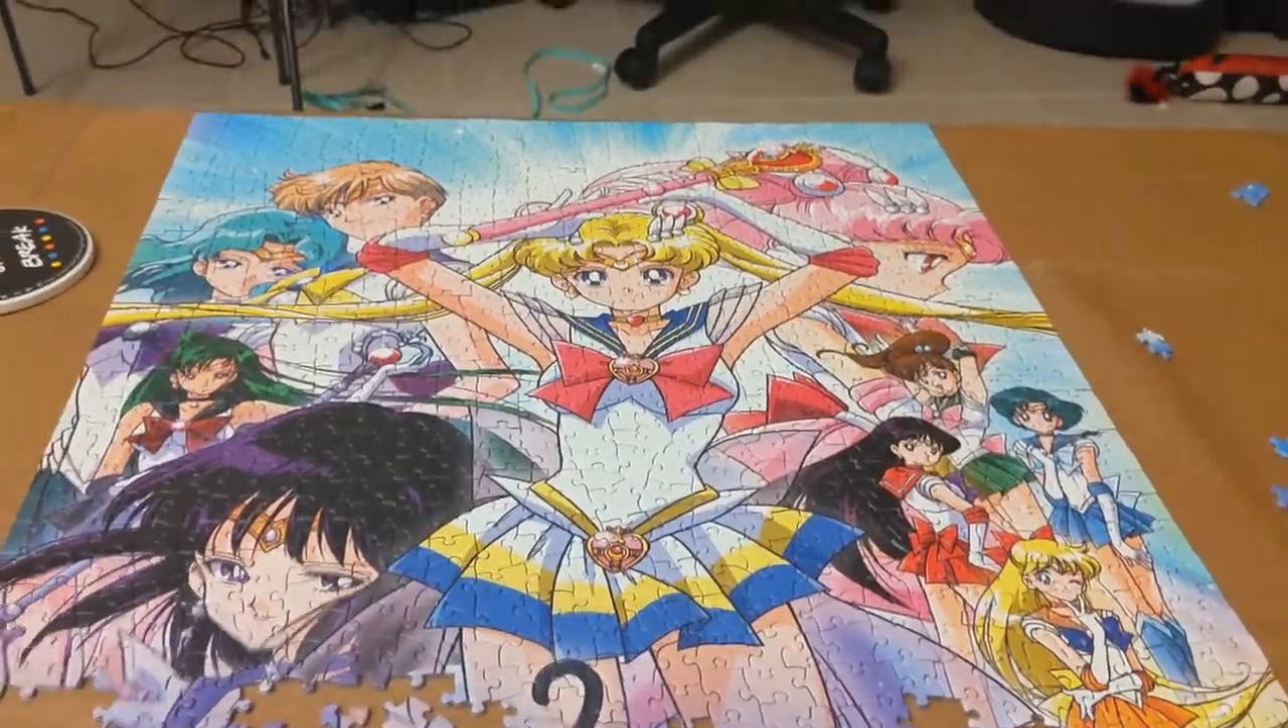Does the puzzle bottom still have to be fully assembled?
Yes.